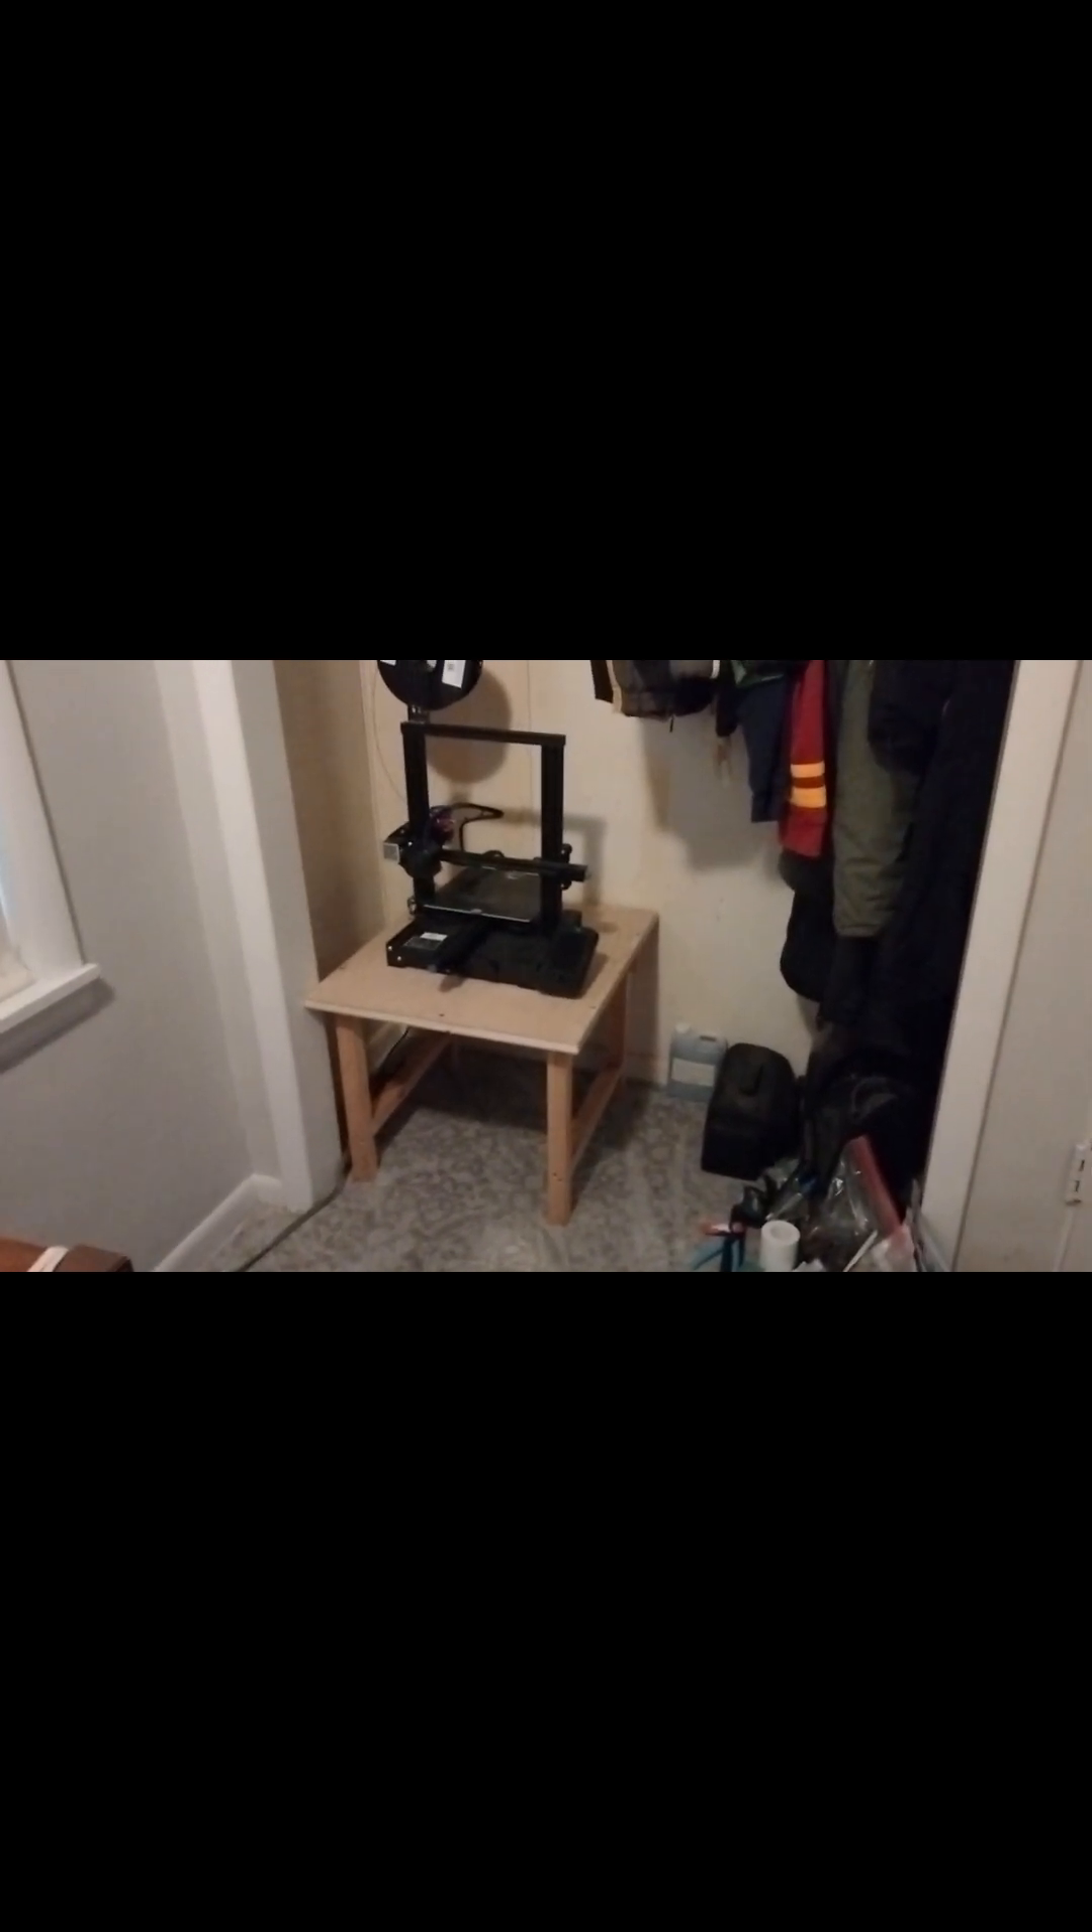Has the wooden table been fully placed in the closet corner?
Yes.